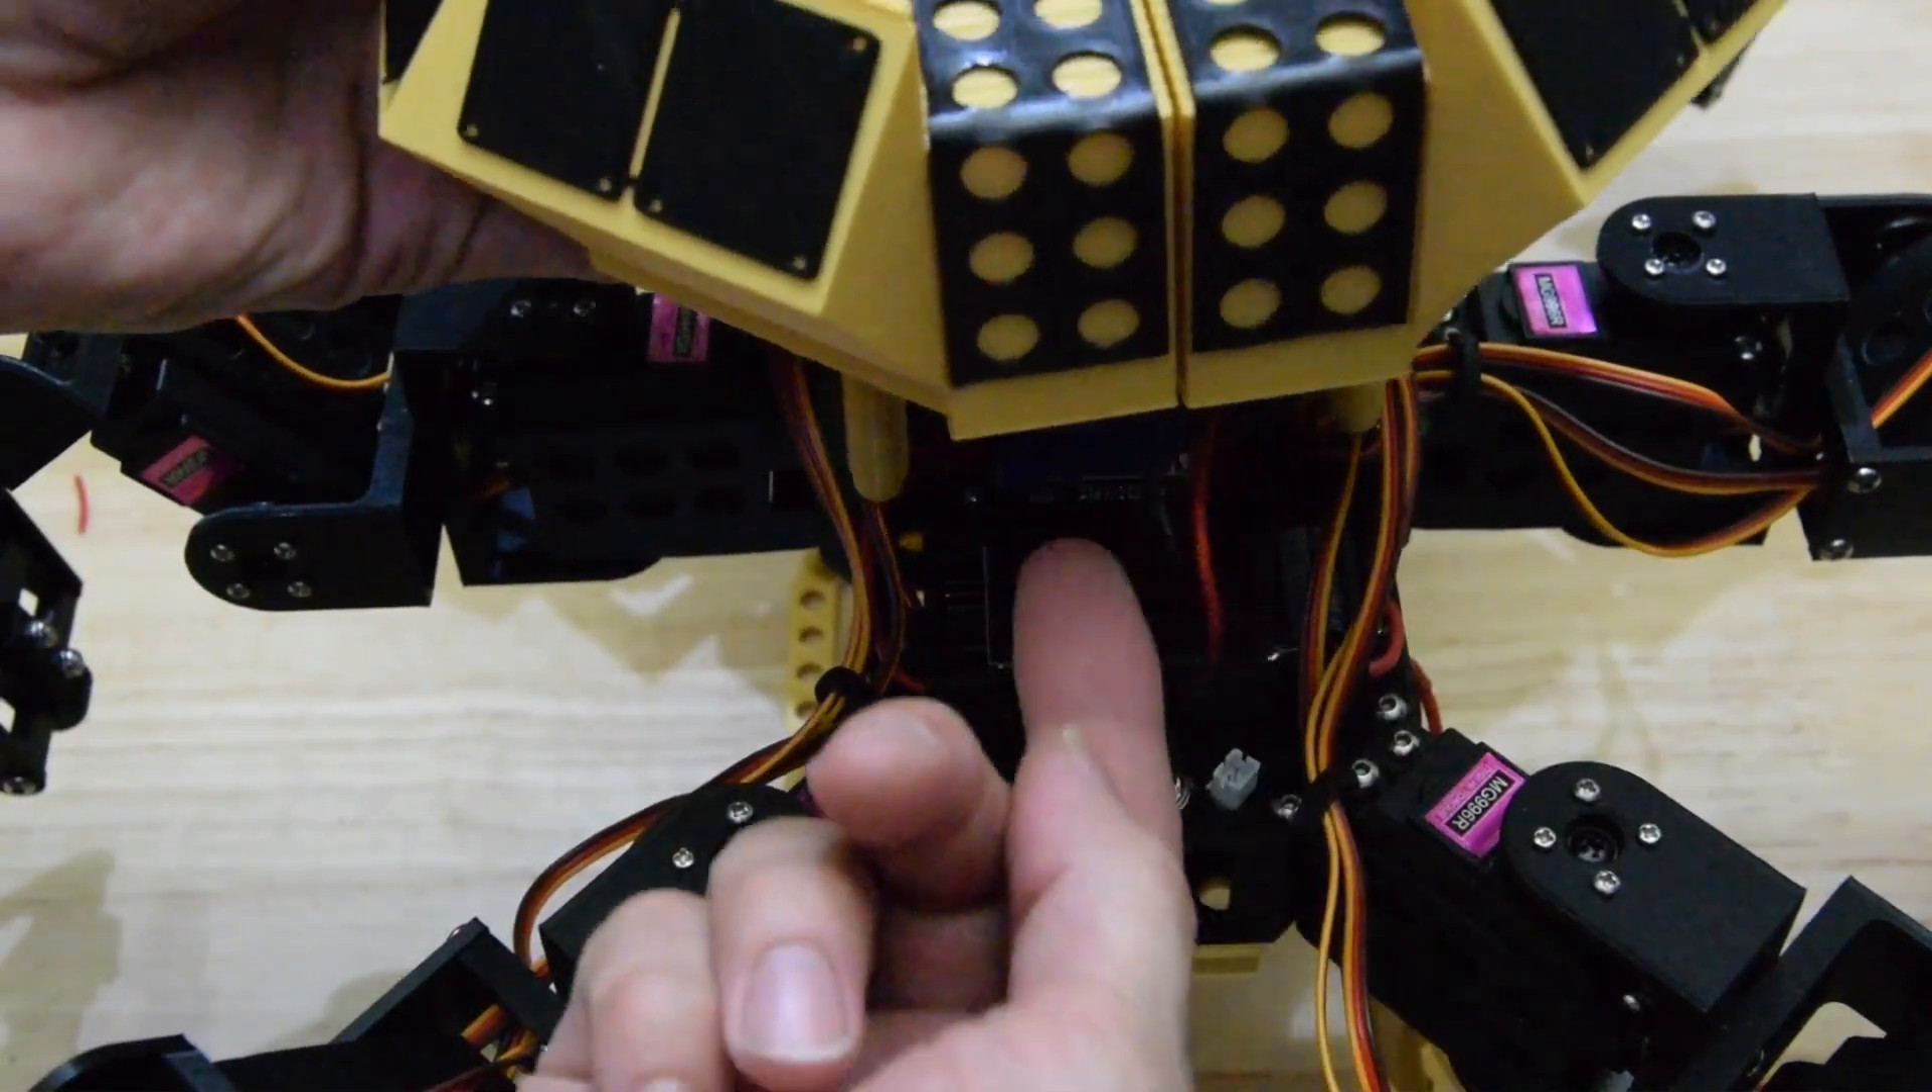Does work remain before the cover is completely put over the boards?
Yes.